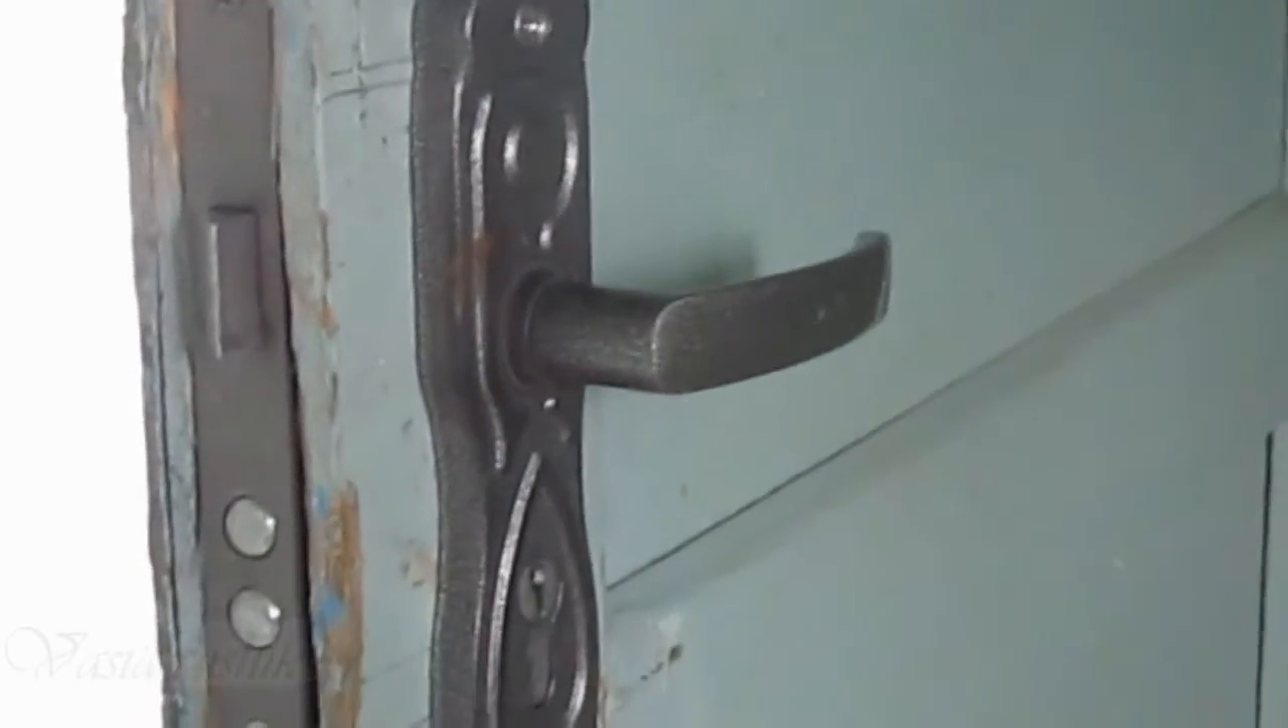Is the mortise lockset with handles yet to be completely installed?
No.